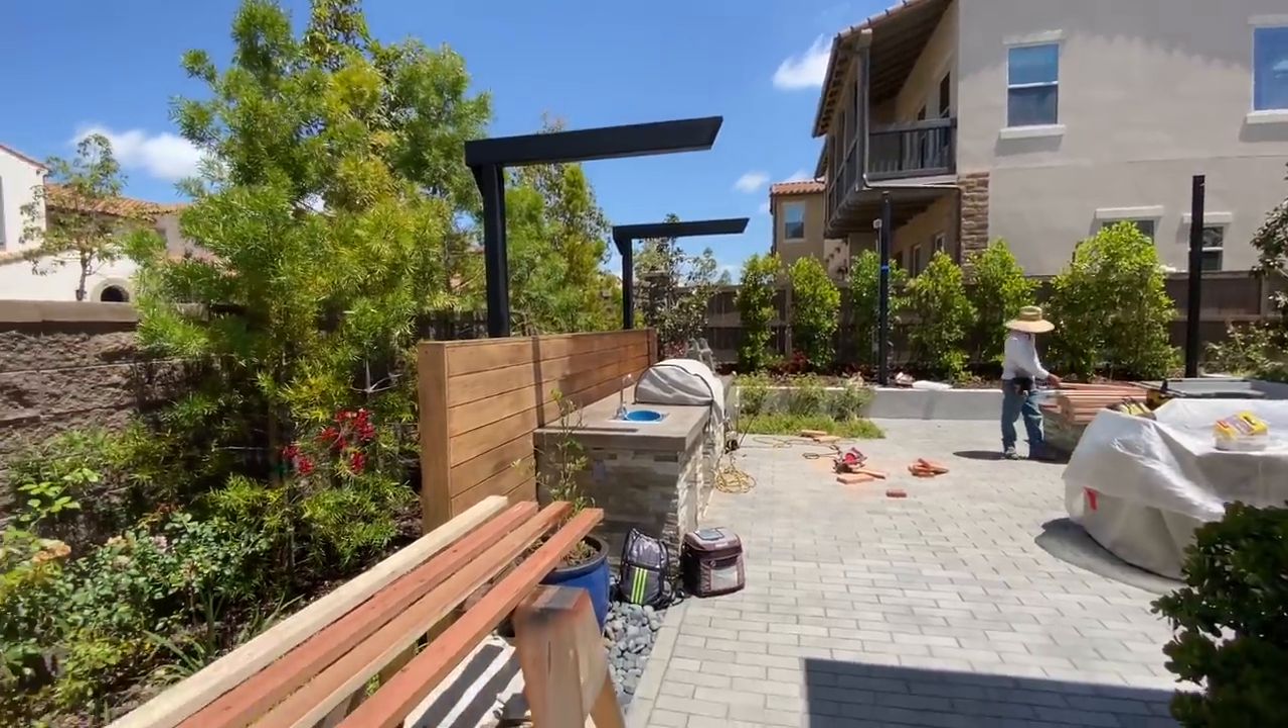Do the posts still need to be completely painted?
No.